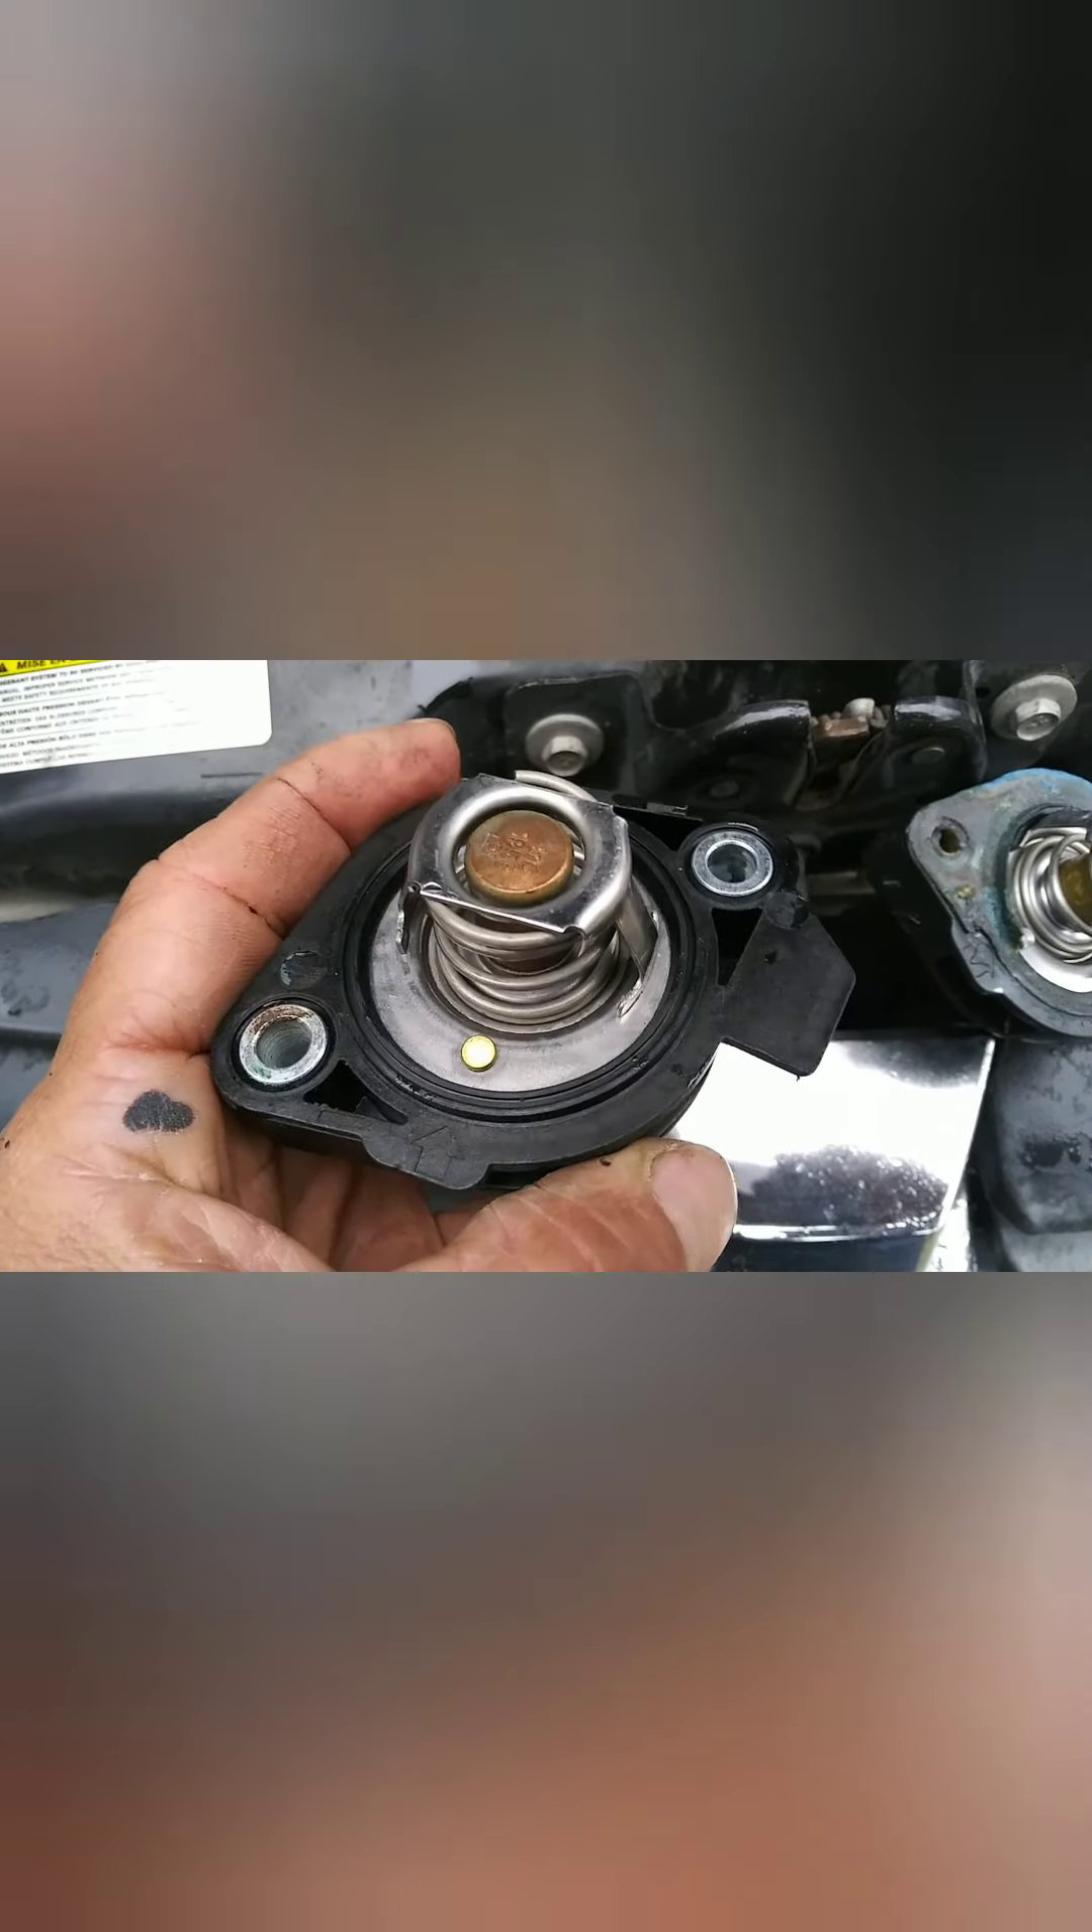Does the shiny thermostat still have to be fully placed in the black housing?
No.